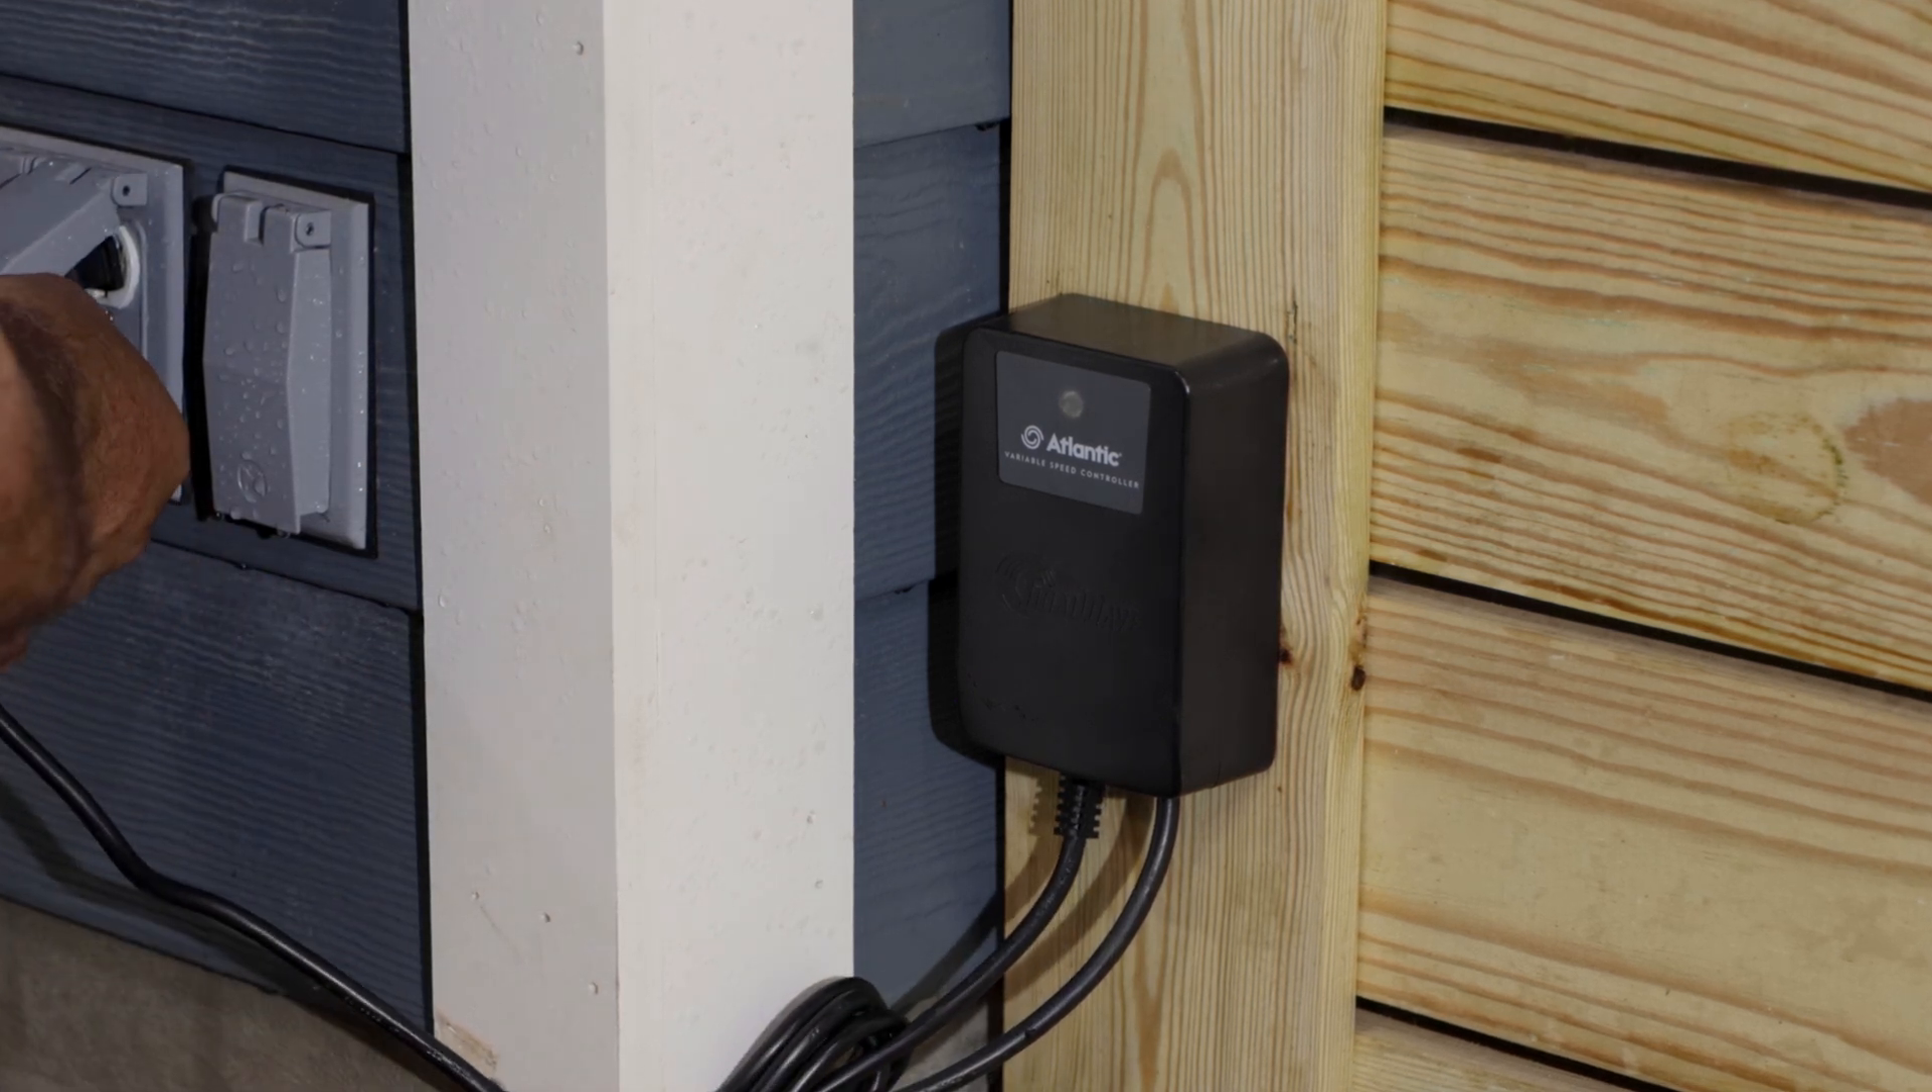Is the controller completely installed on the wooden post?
Yes.